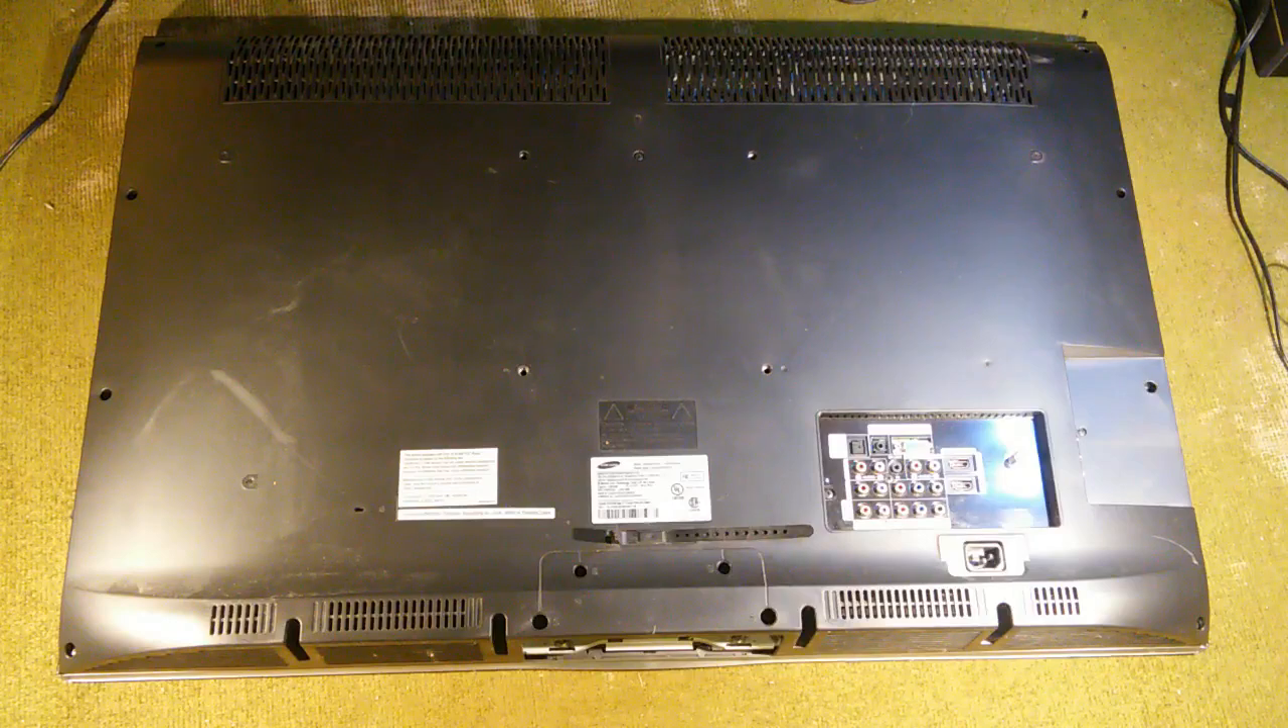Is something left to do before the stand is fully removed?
No.